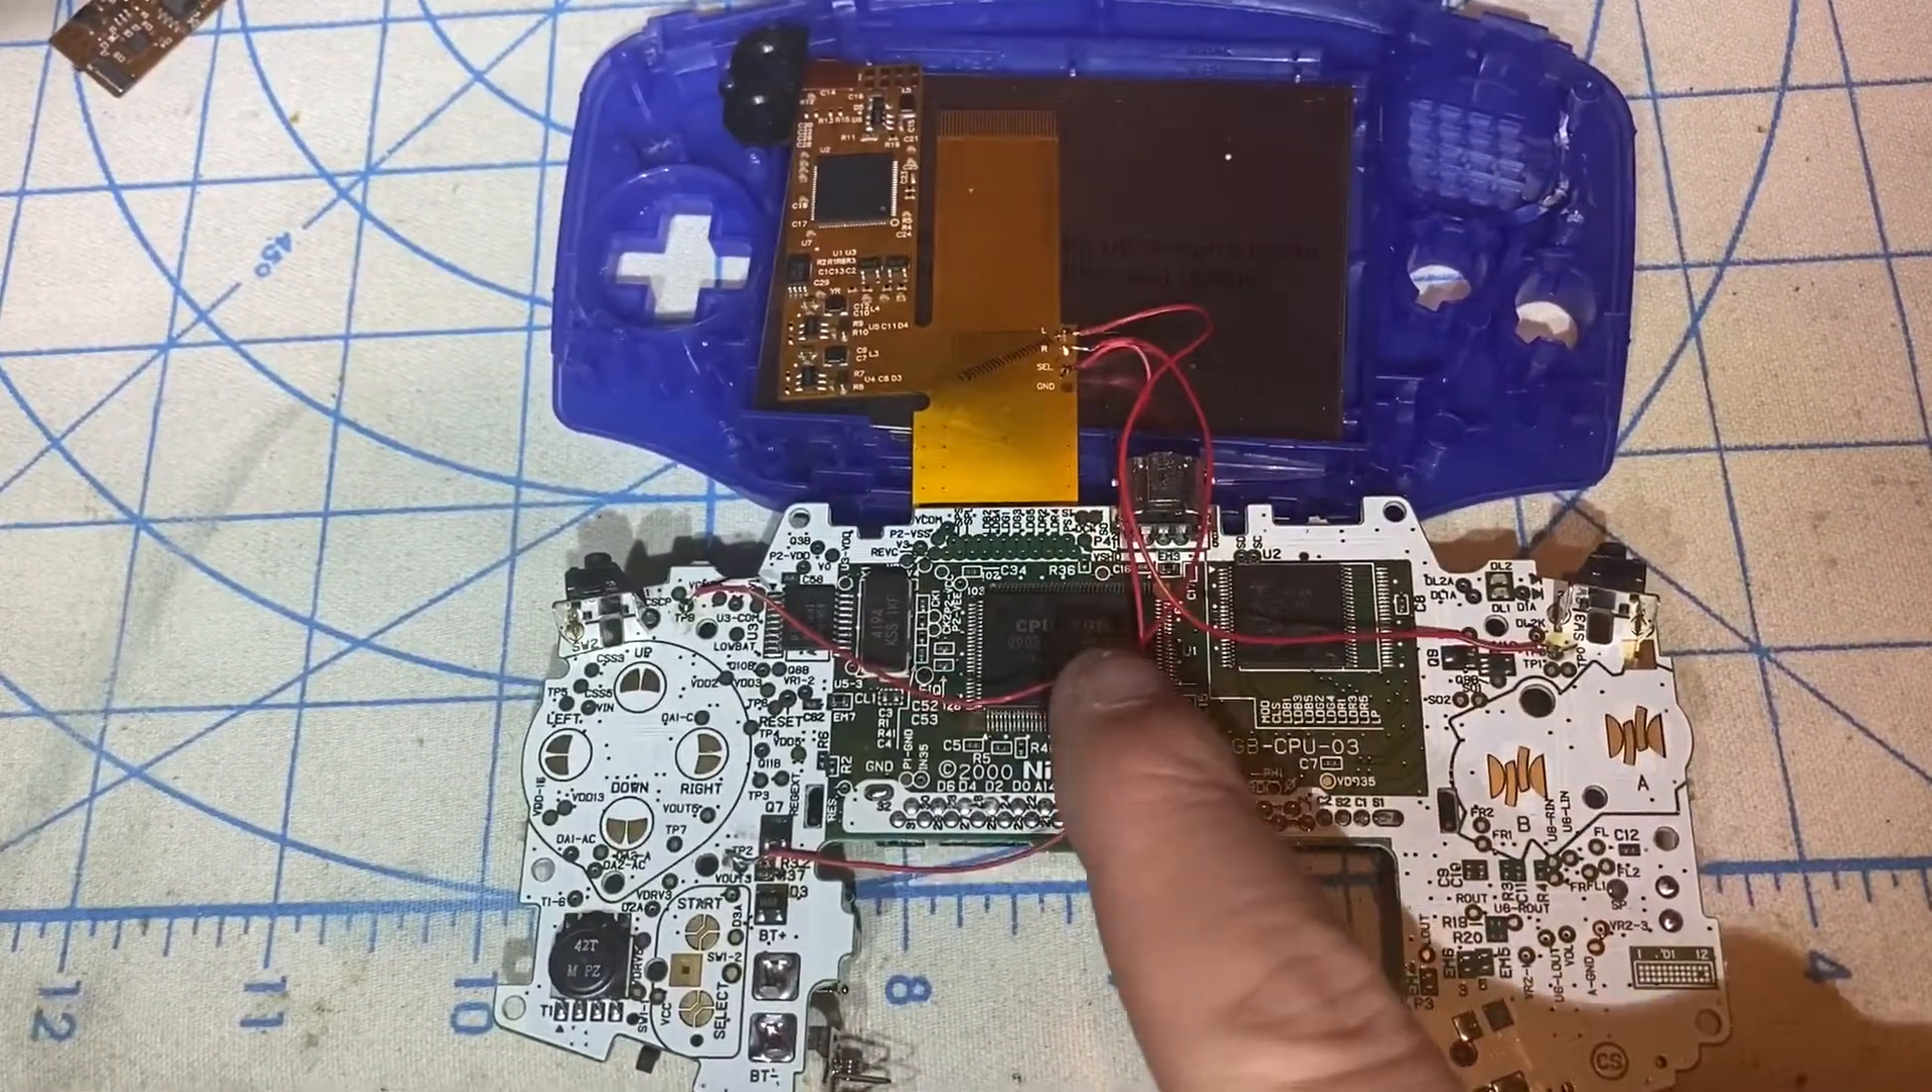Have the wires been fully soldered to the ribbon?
Yes.